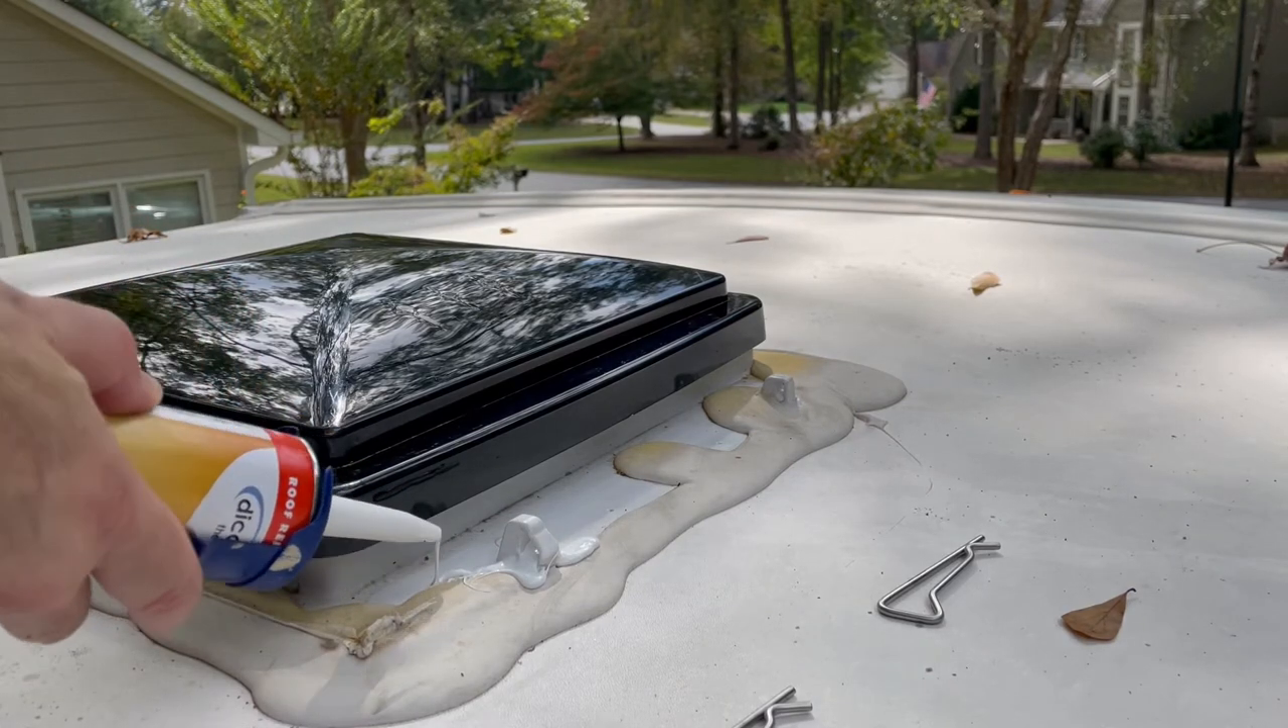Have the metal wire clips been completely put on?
No.